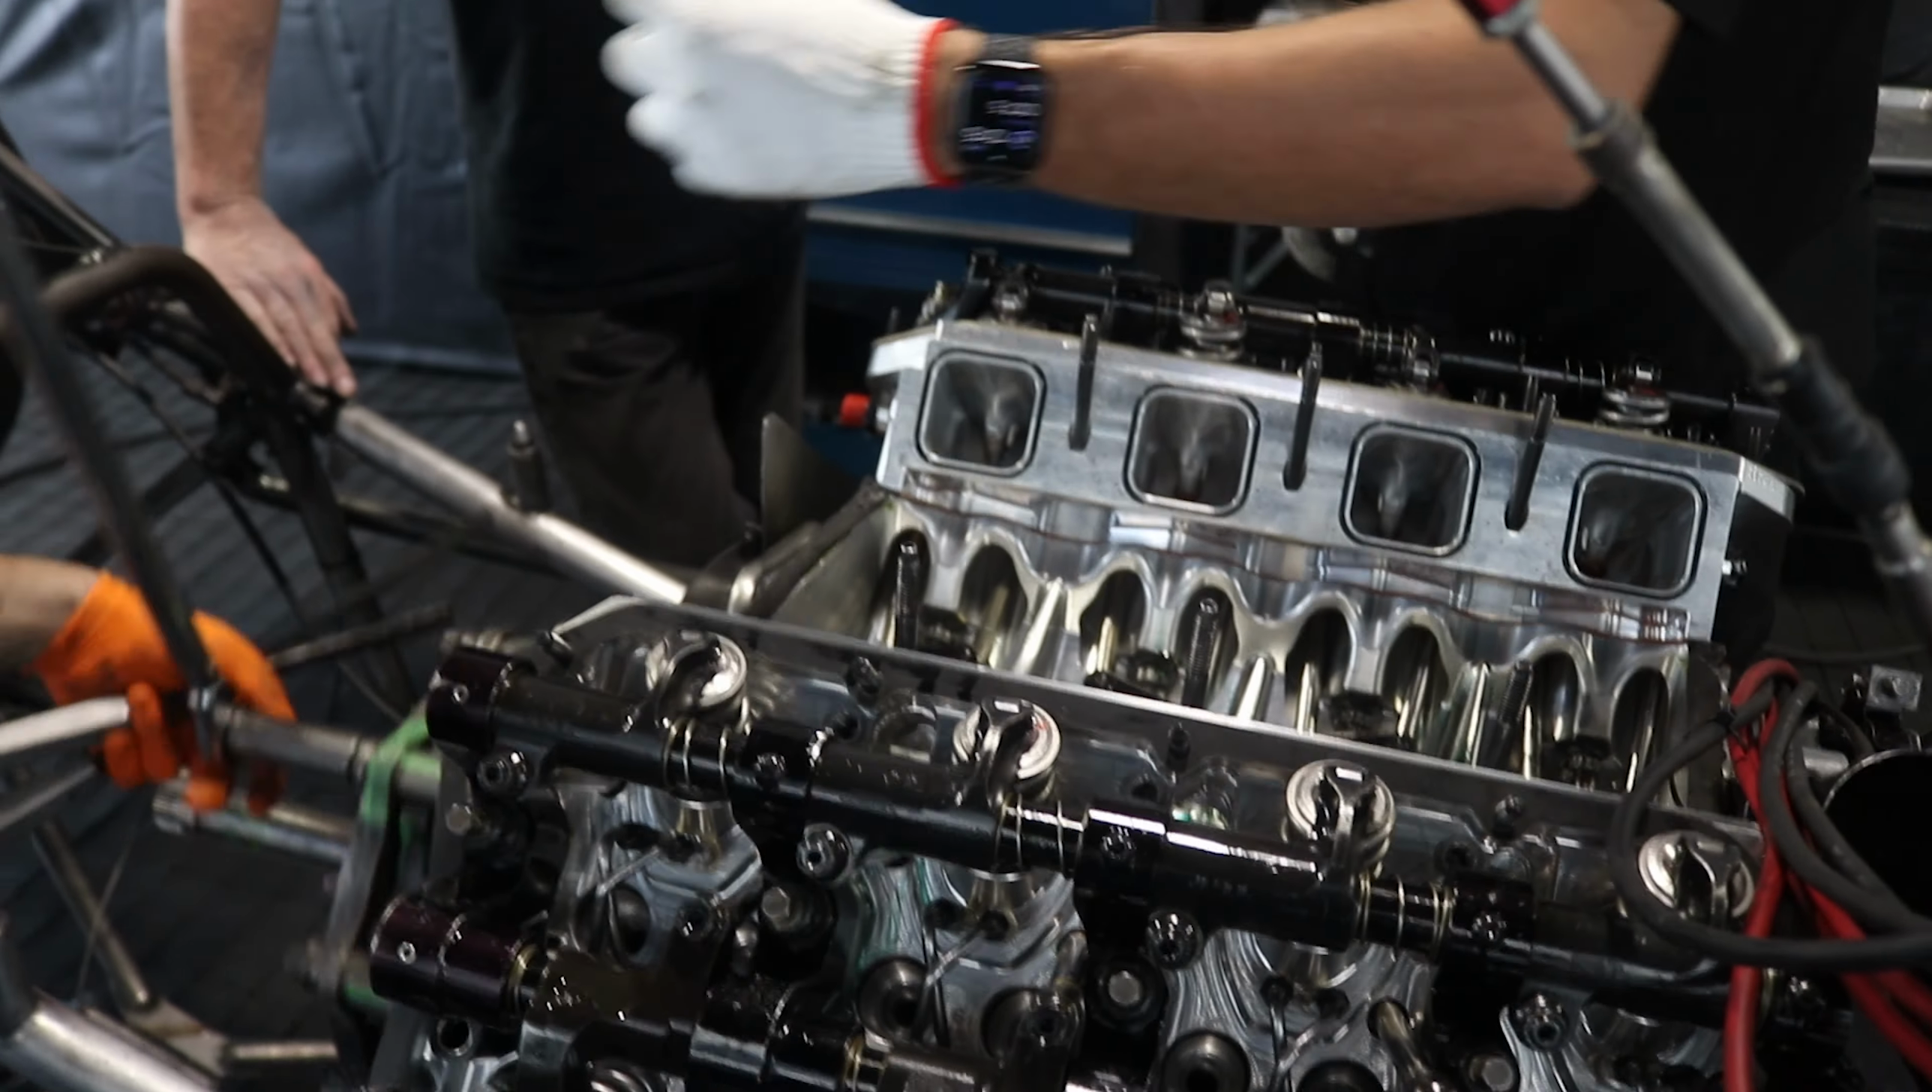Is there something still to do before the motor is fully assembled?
Yes.